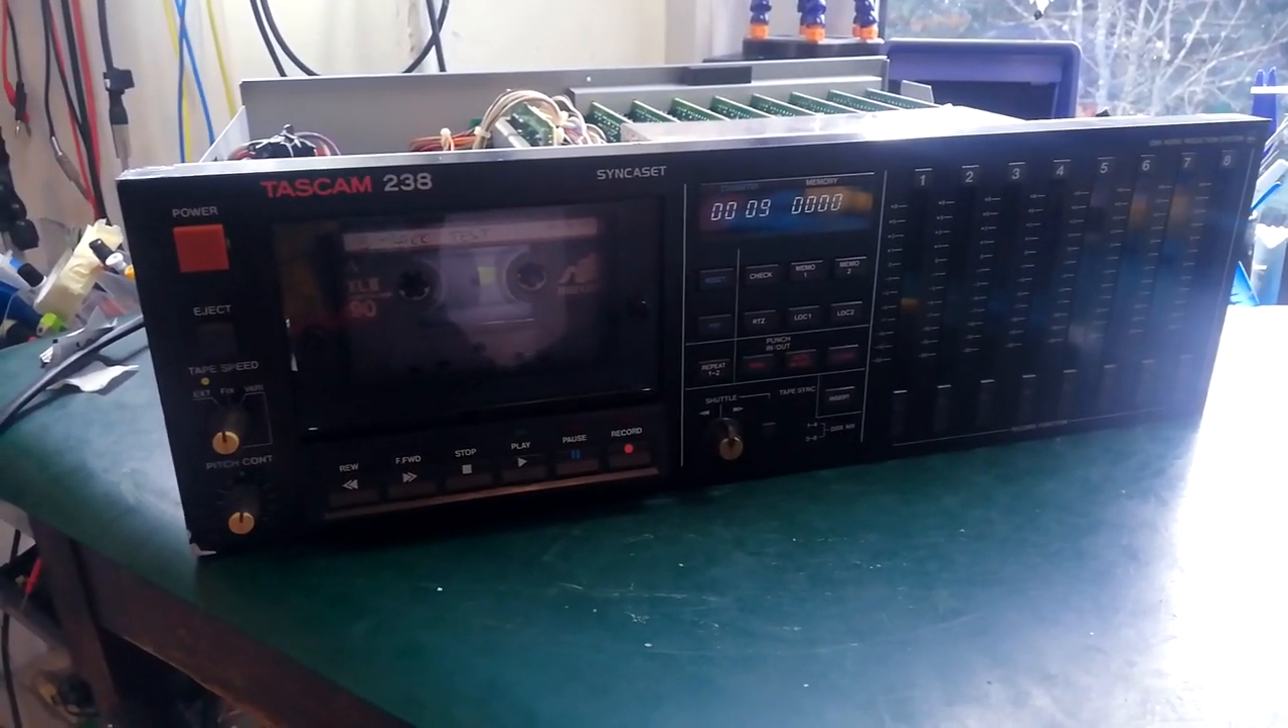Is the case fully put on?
No.